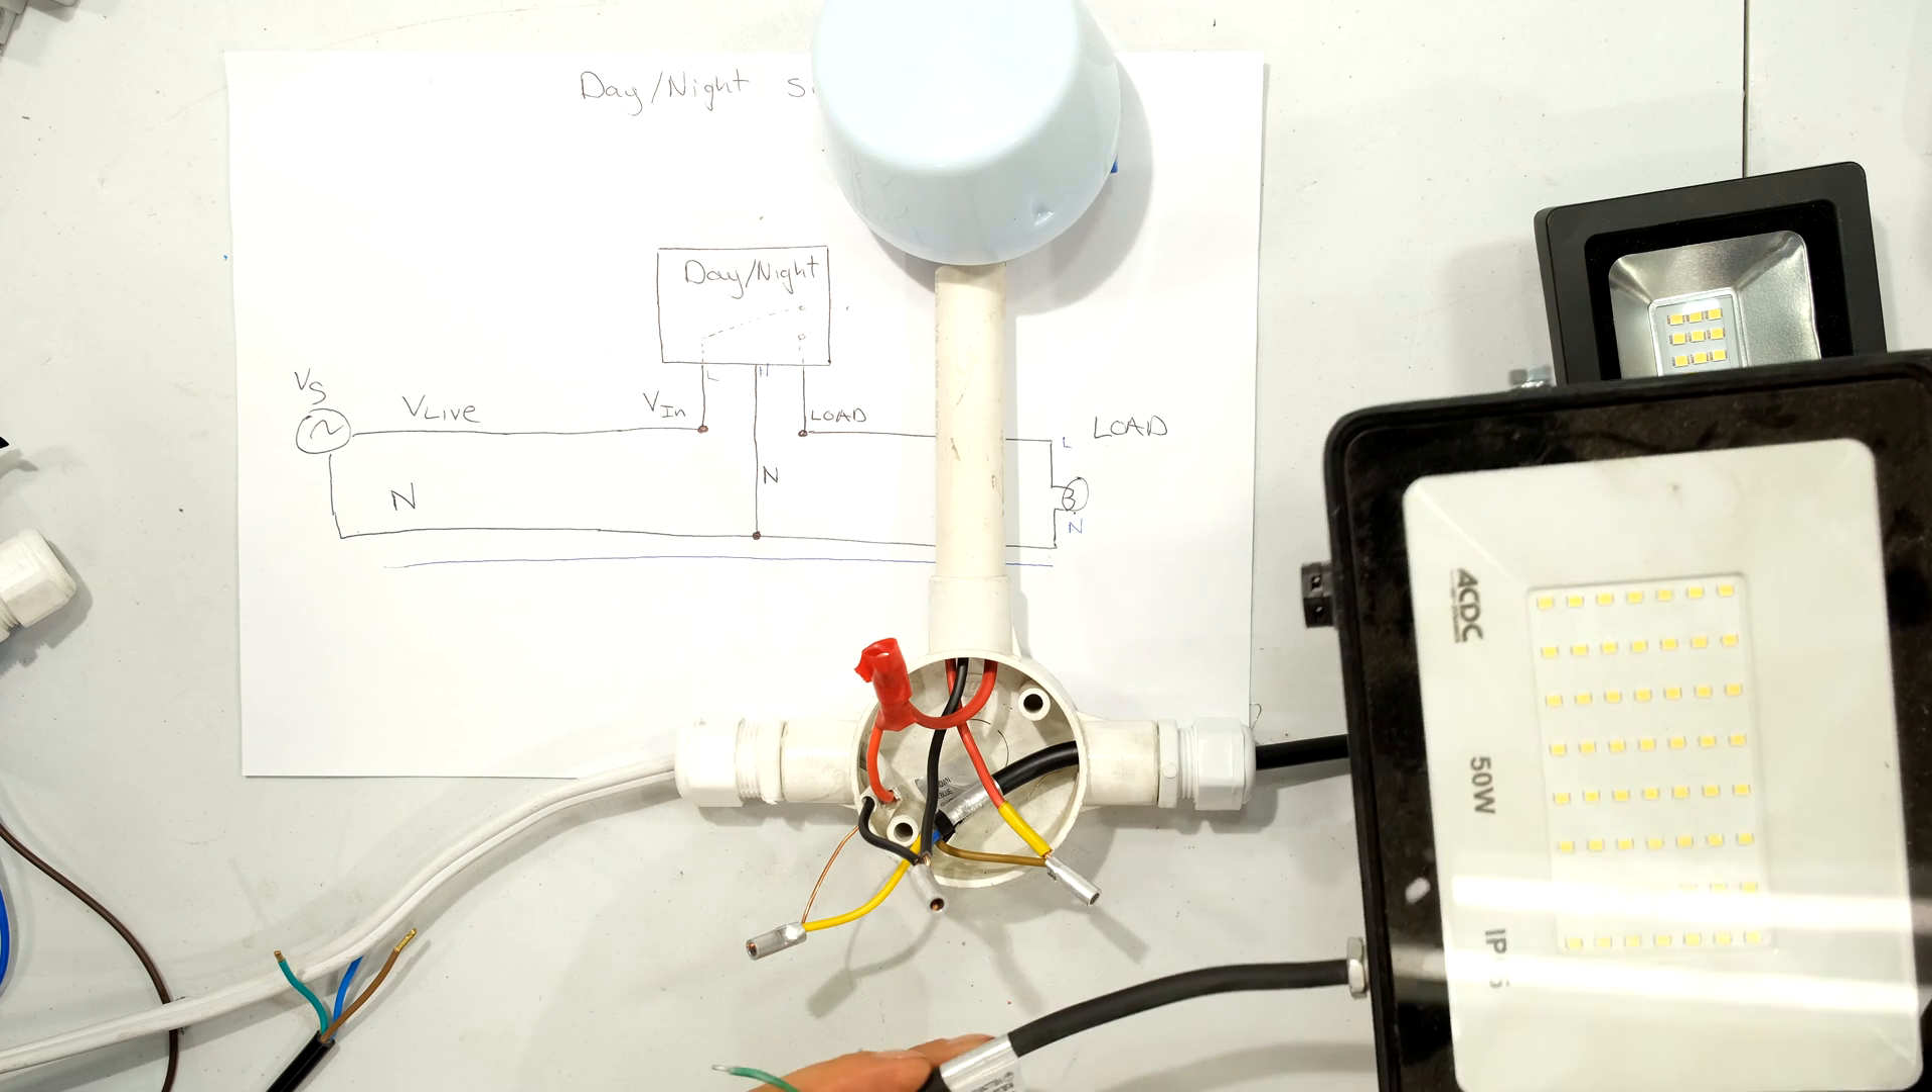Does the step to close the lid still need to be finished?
Yes.